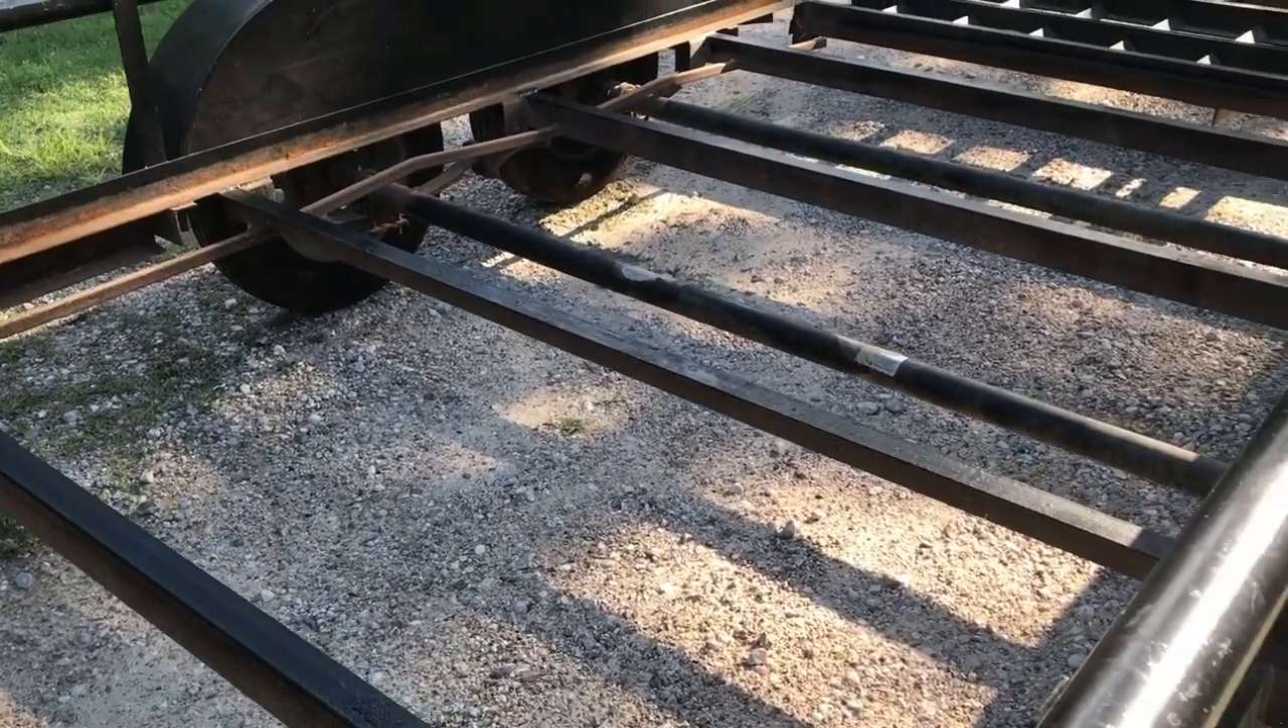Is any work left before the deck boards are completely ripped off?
No.